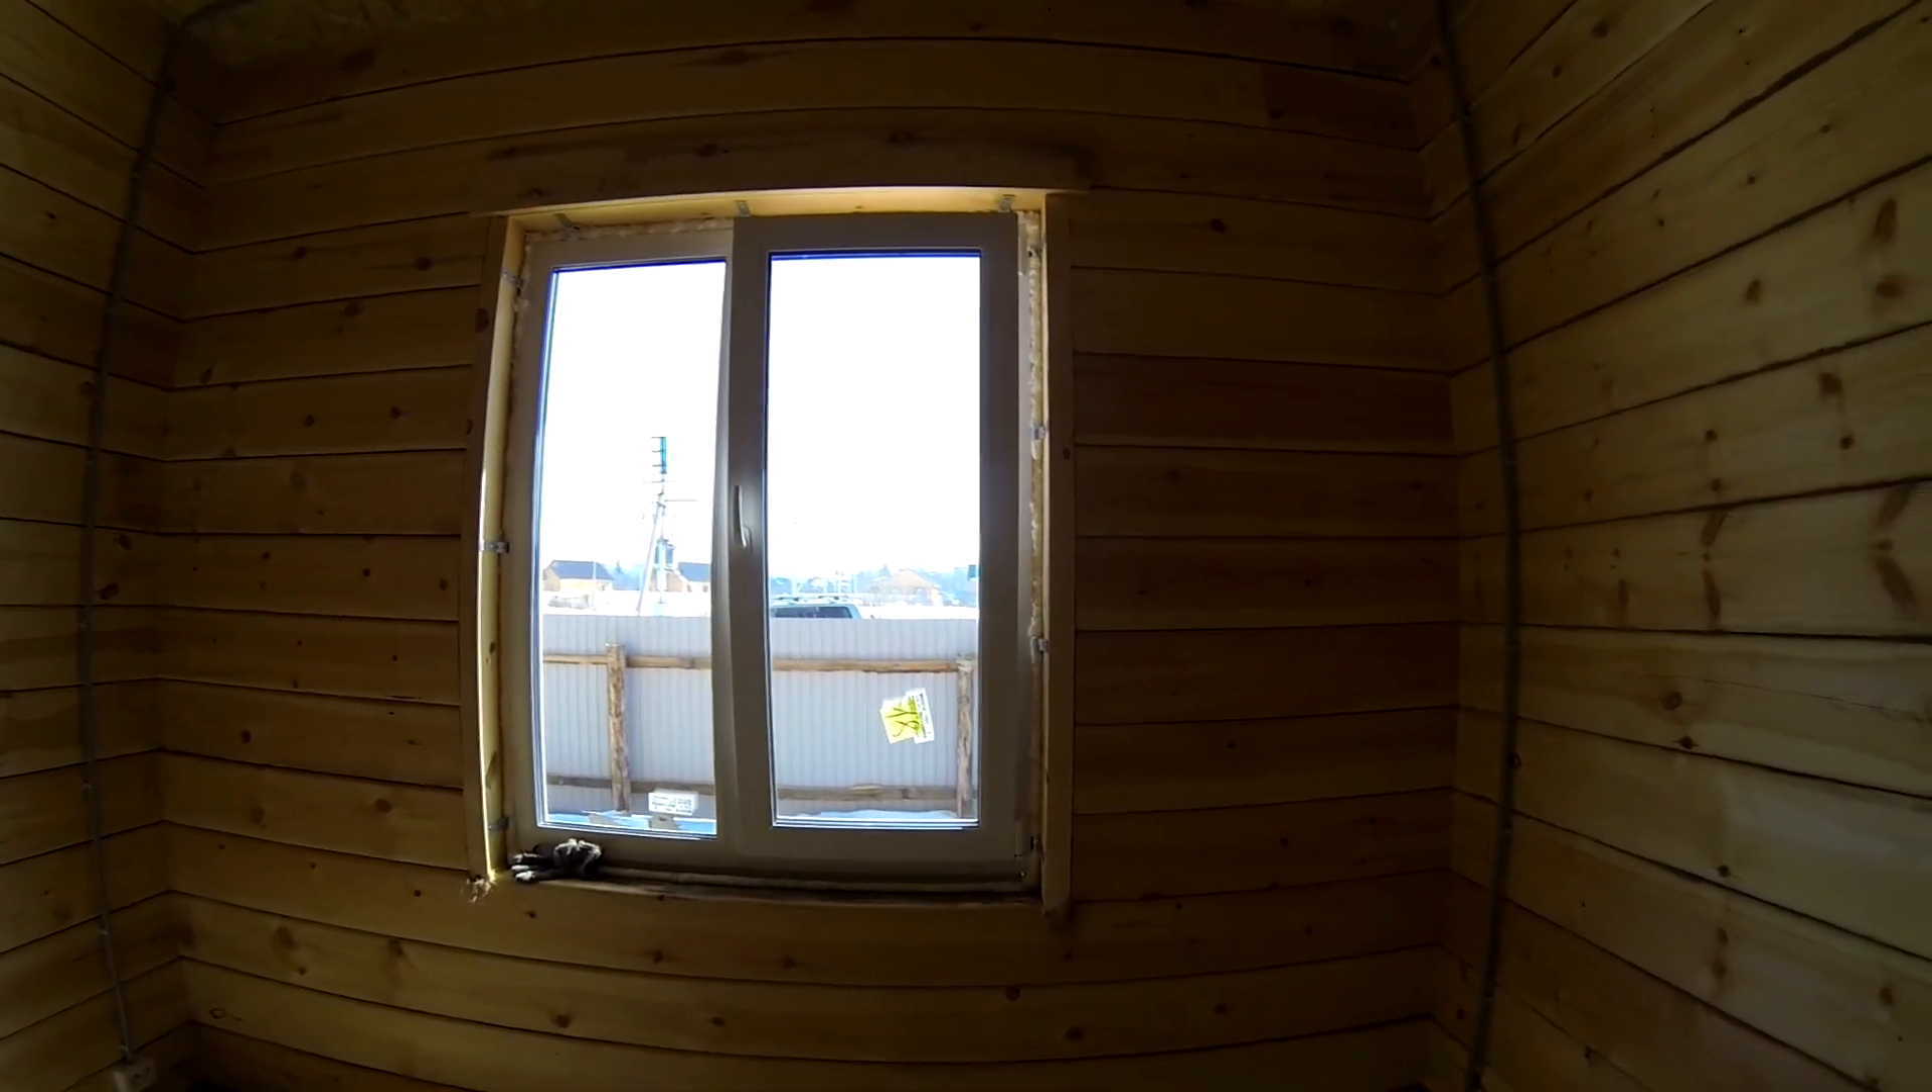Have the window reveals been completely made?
No.